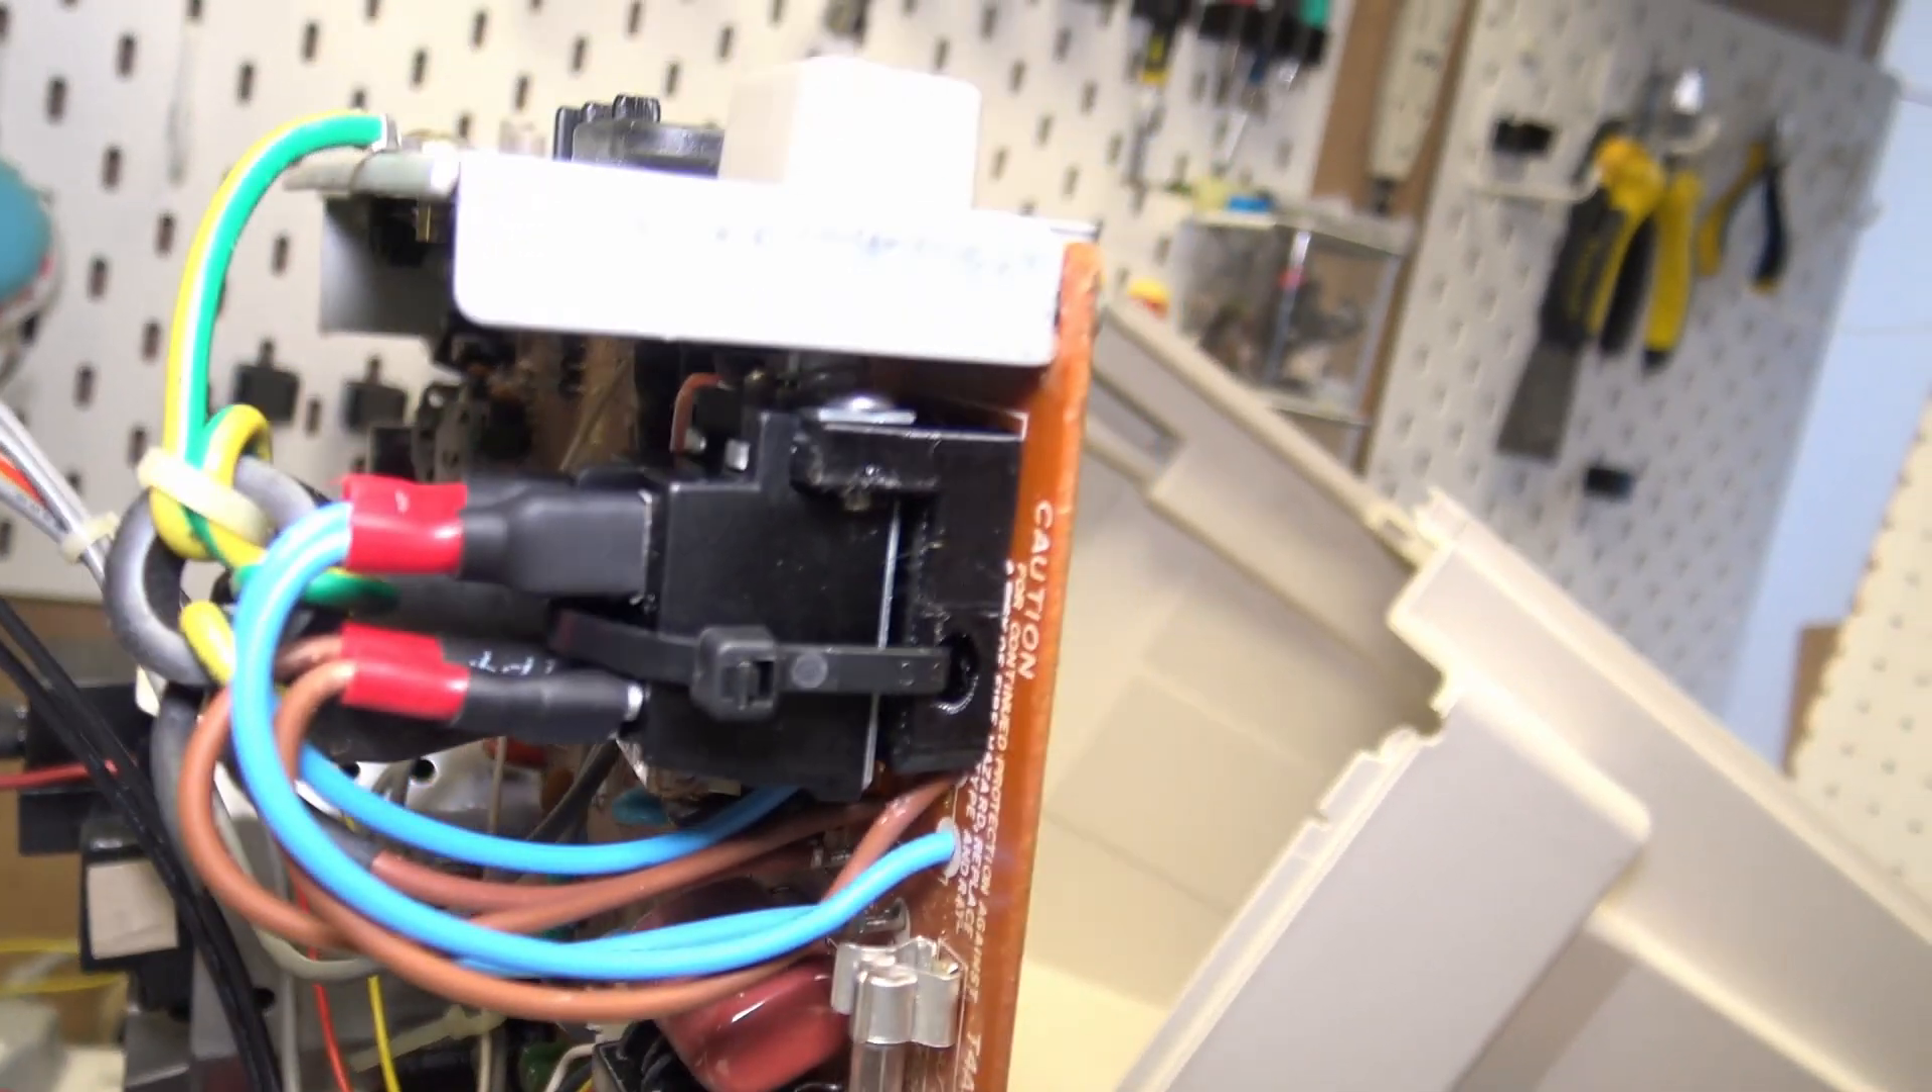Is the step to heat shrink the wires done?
Yes.